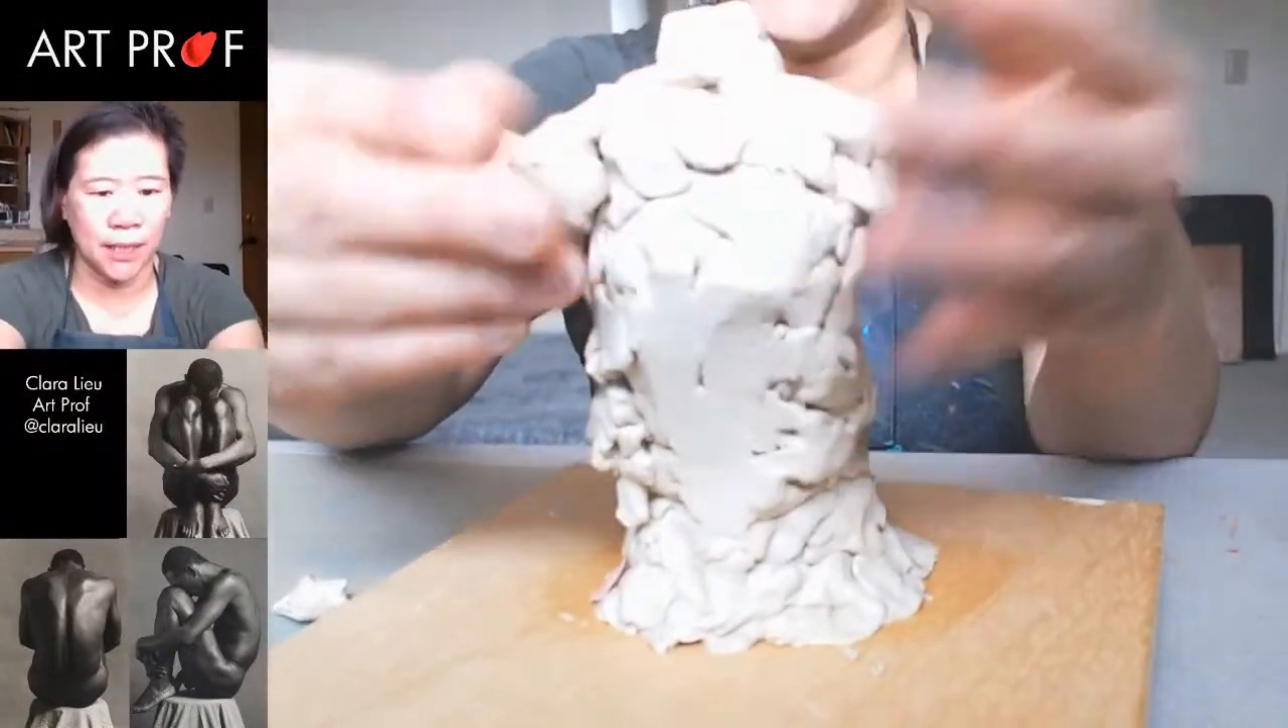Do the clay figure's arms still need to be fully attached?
Yes.